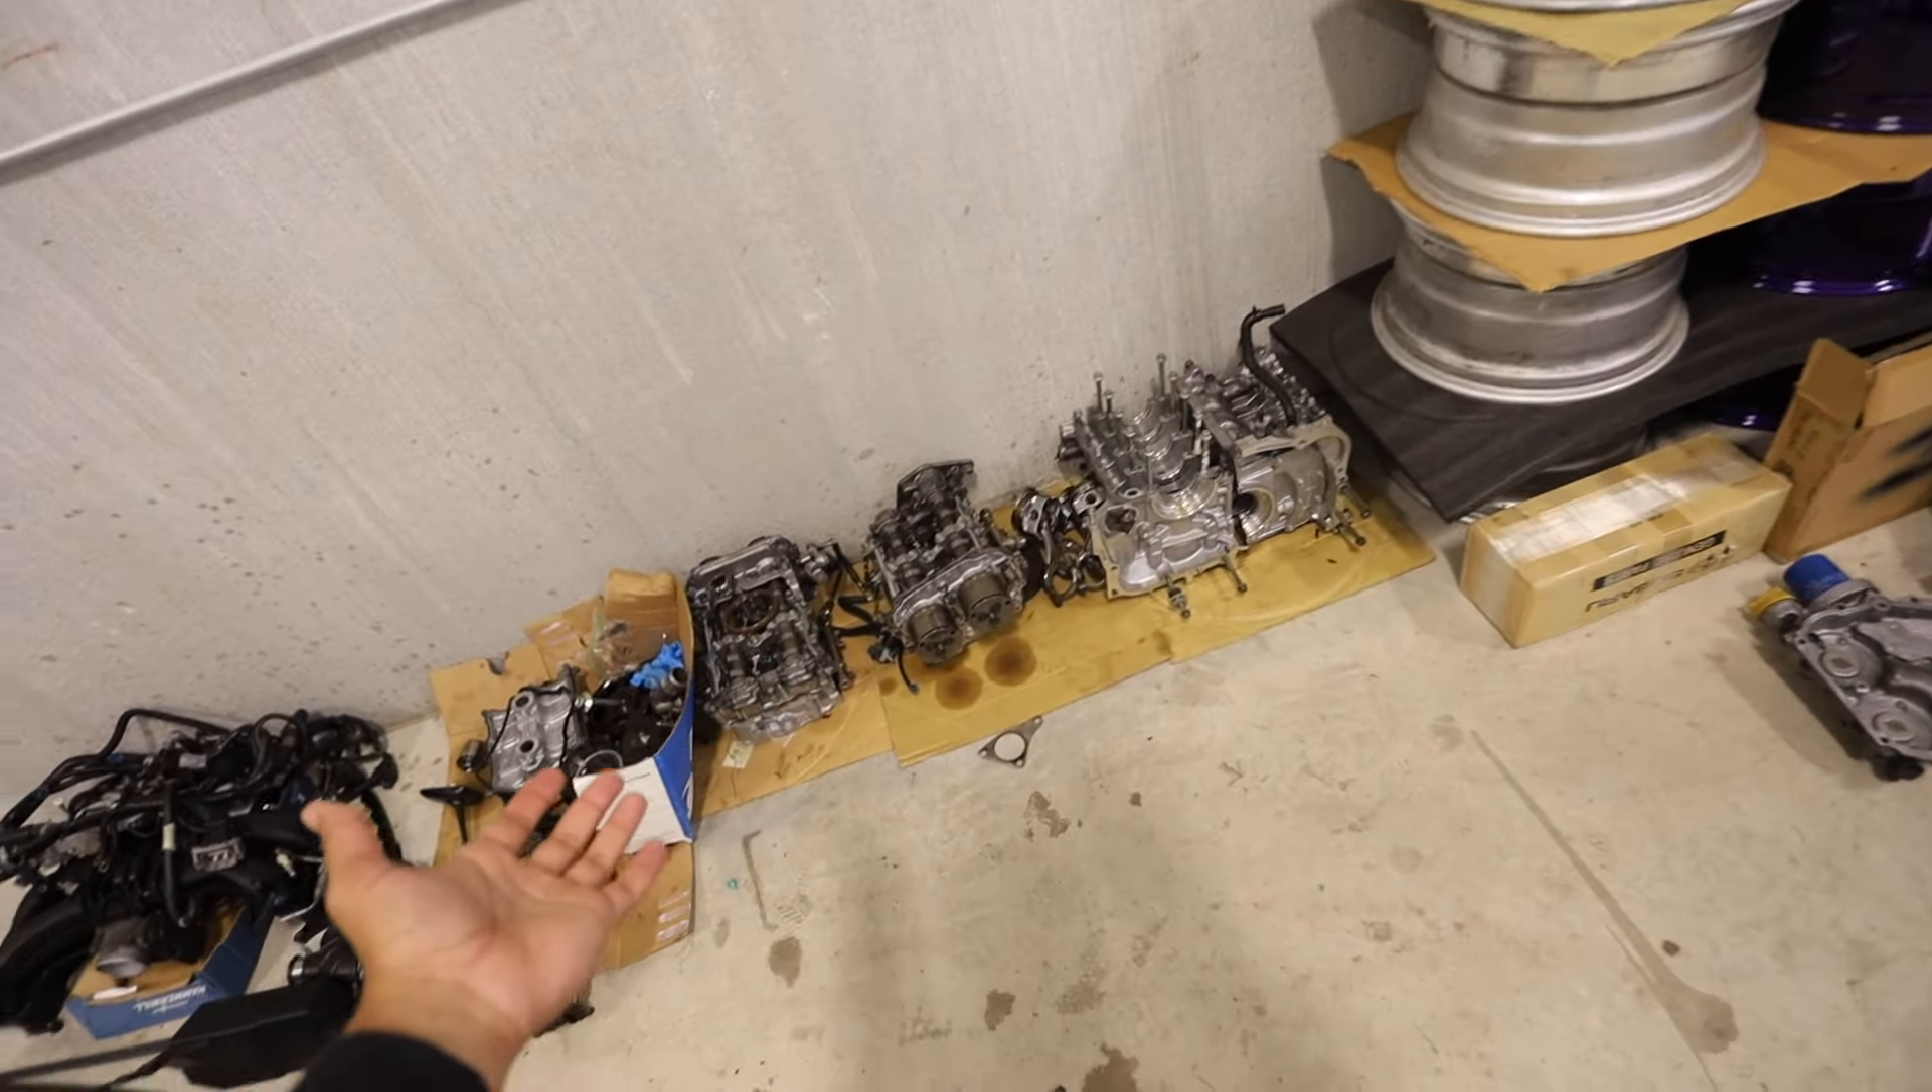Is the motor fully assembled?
No.